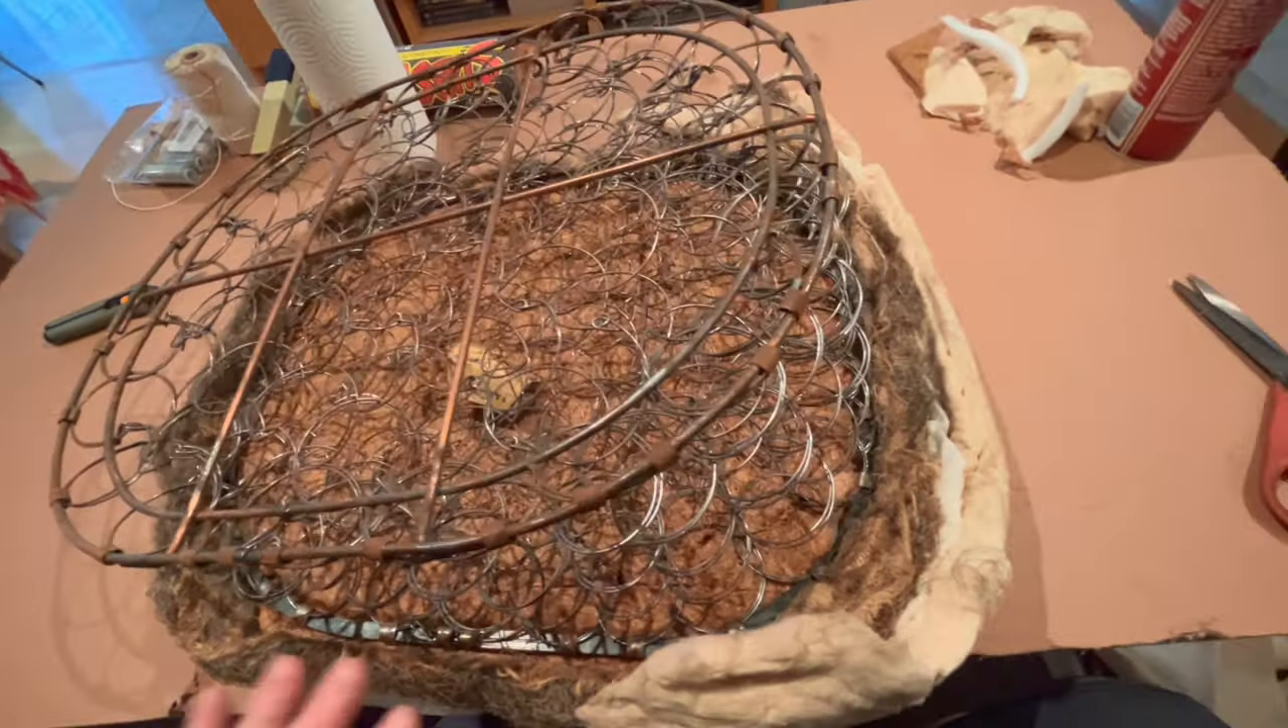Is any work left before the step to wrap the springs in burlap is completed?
Yes.